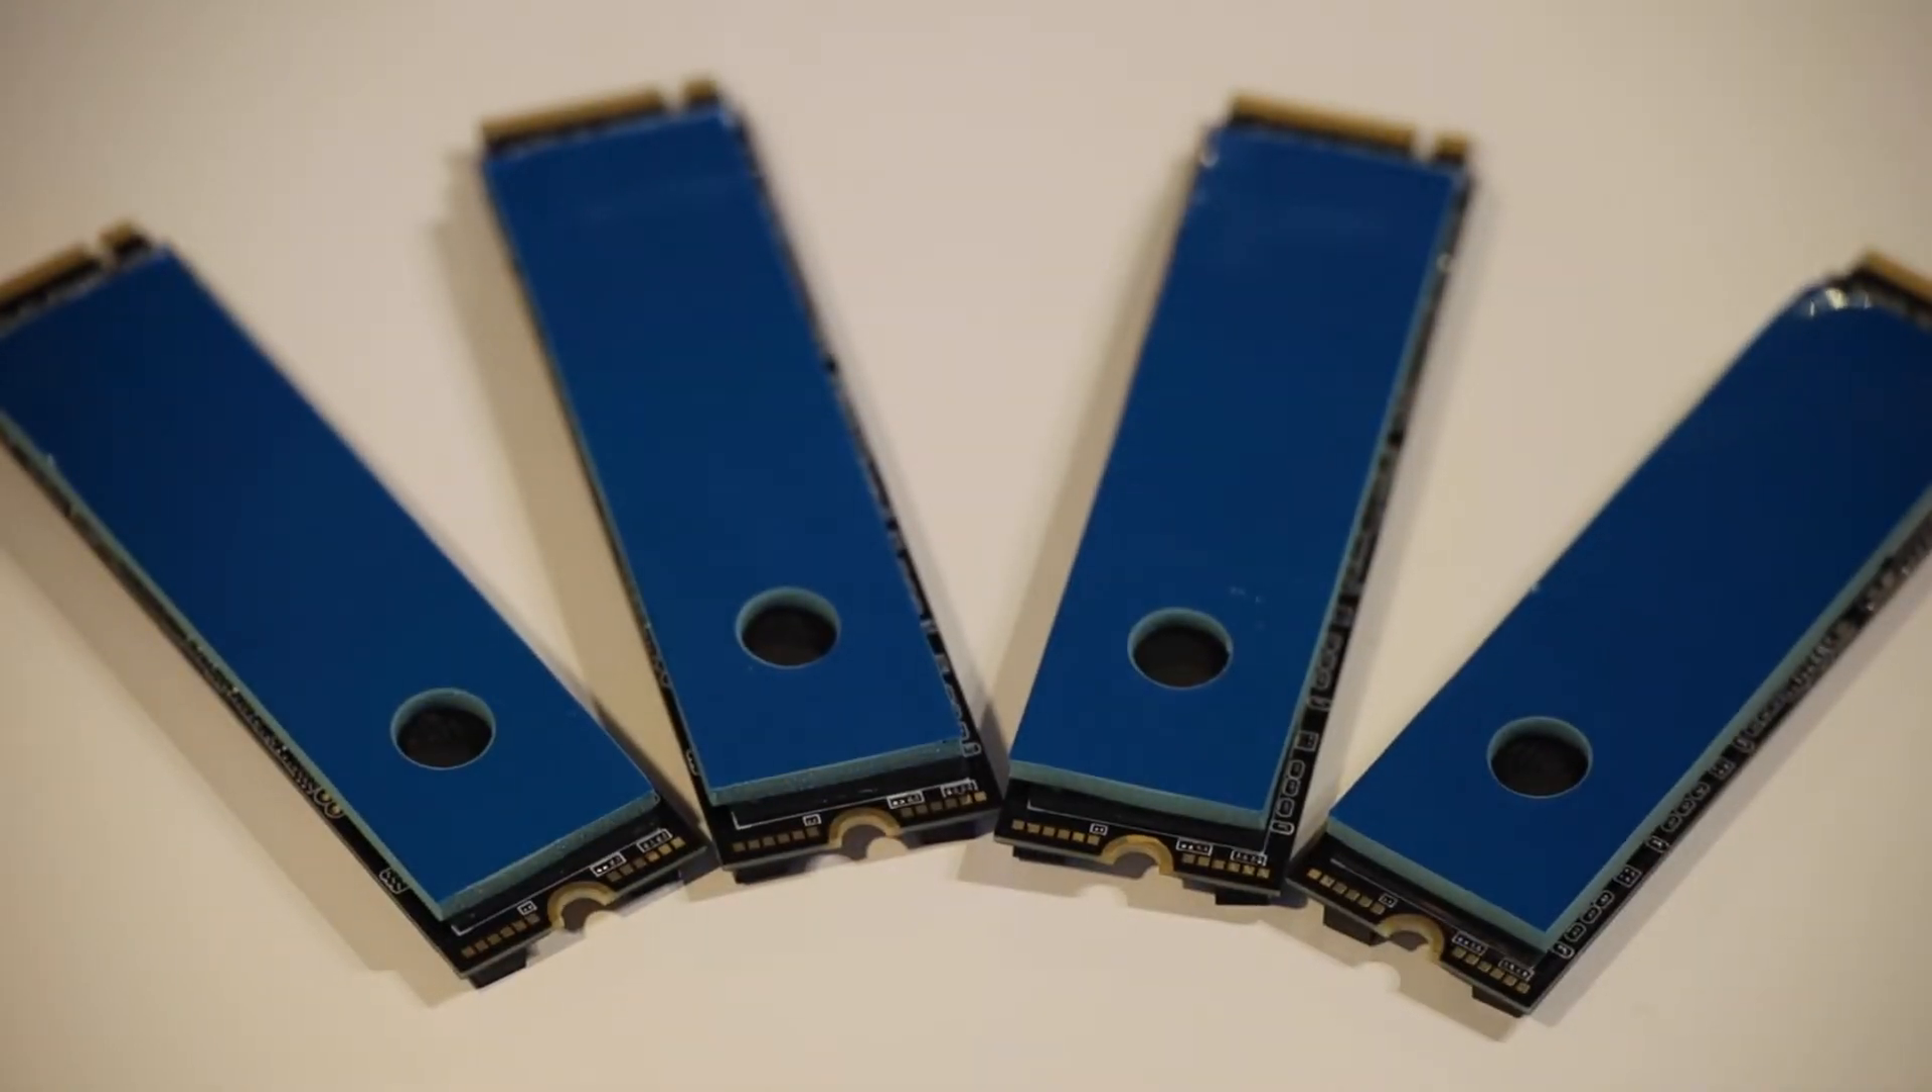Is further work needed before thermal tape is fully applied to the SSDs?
No.